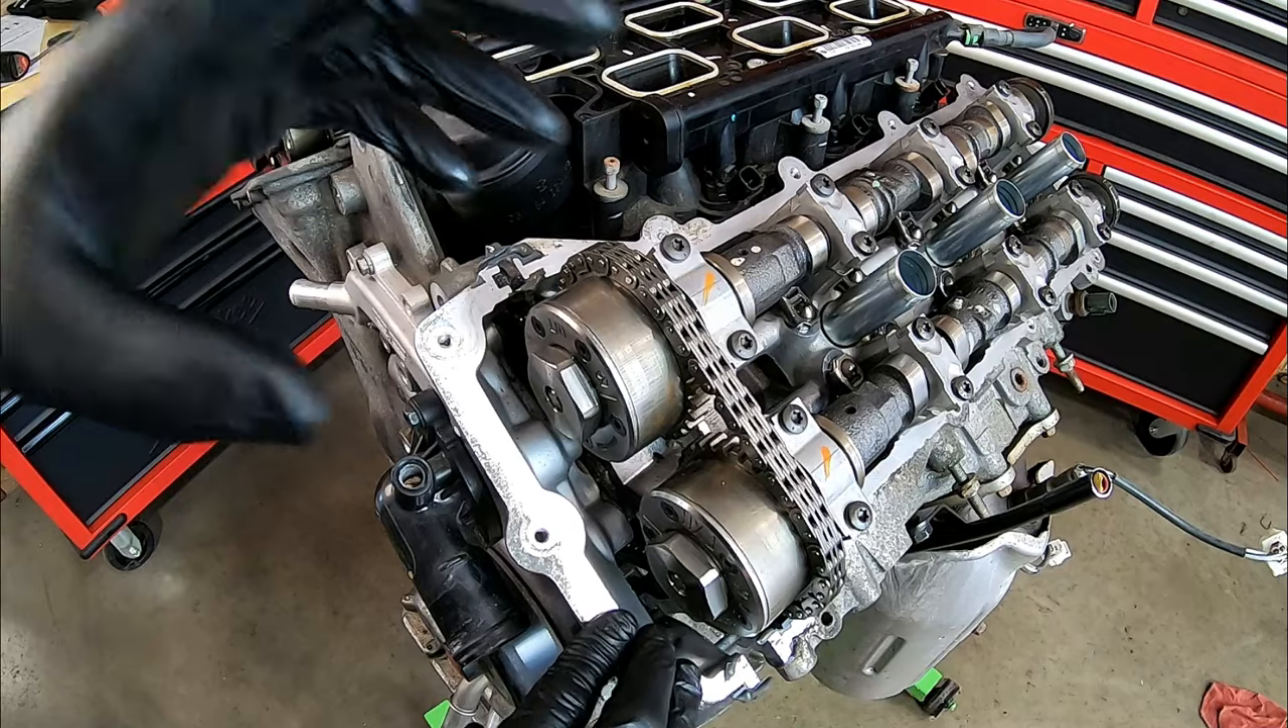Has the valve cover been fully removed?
Yes.